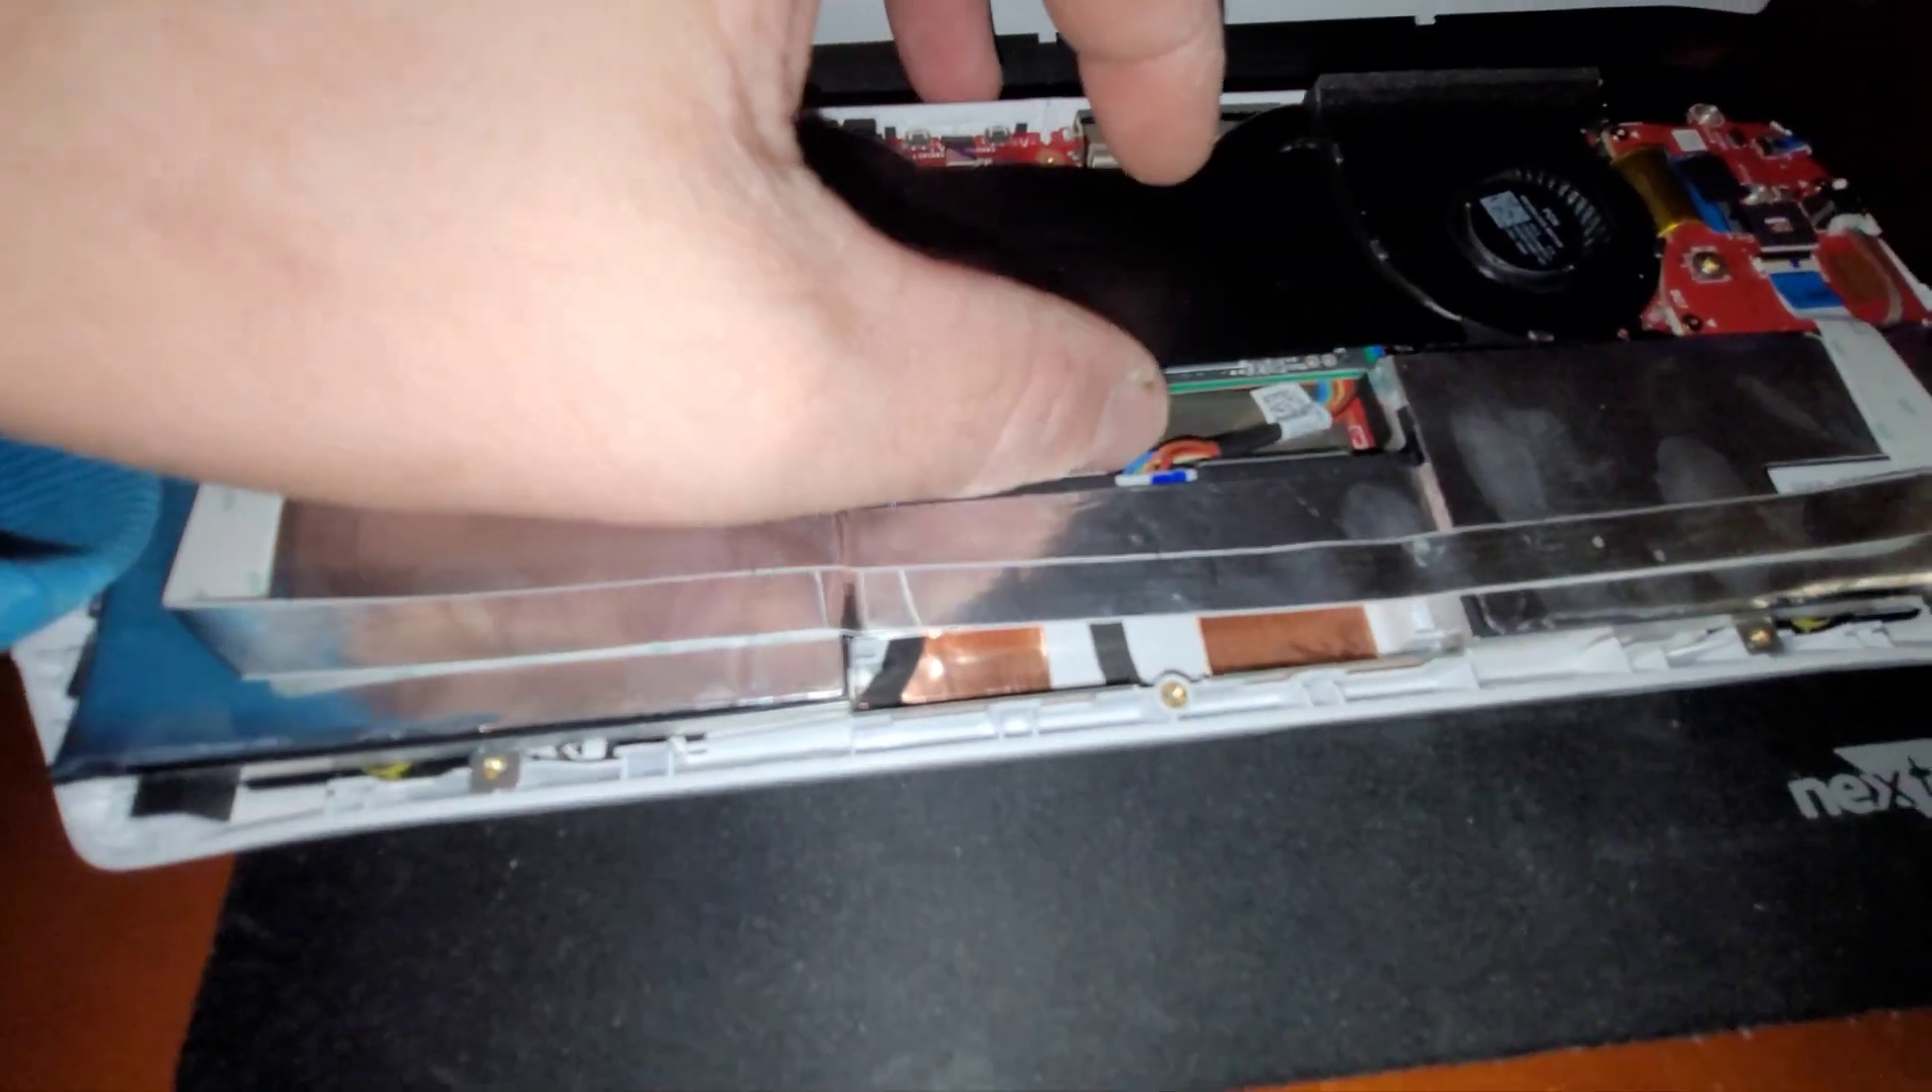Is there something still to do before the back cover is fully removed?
No.